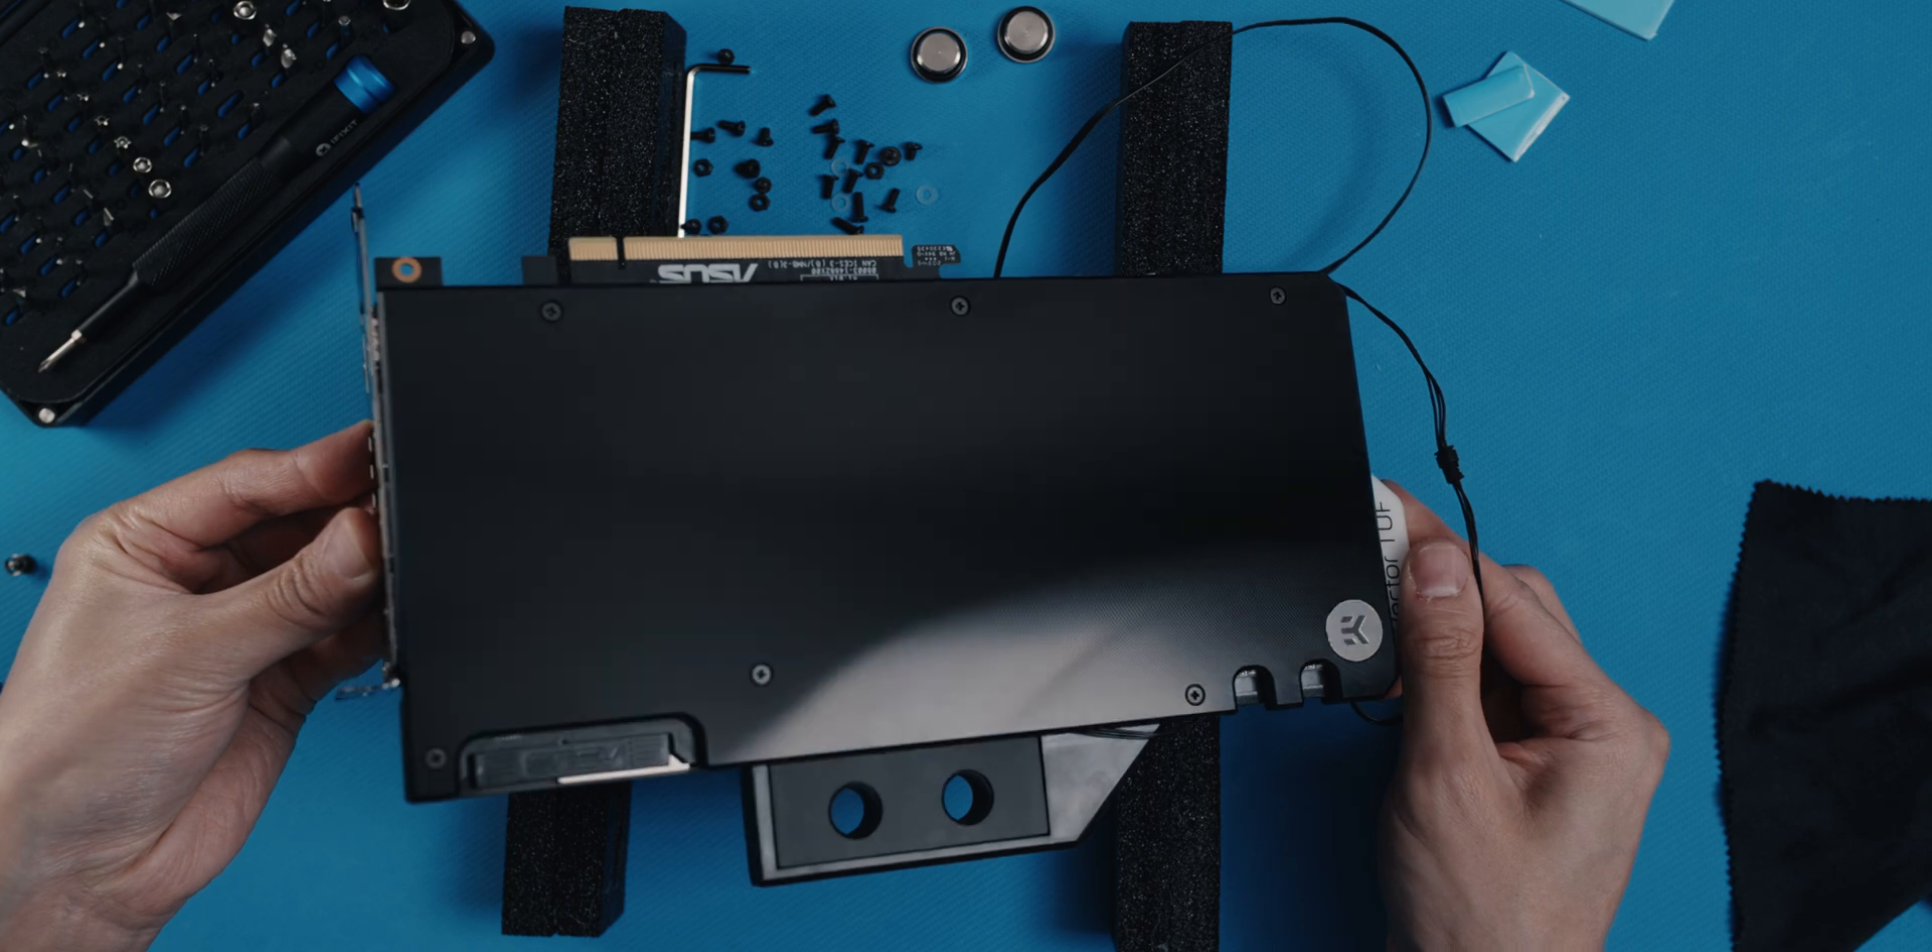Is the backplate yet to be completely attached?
No.